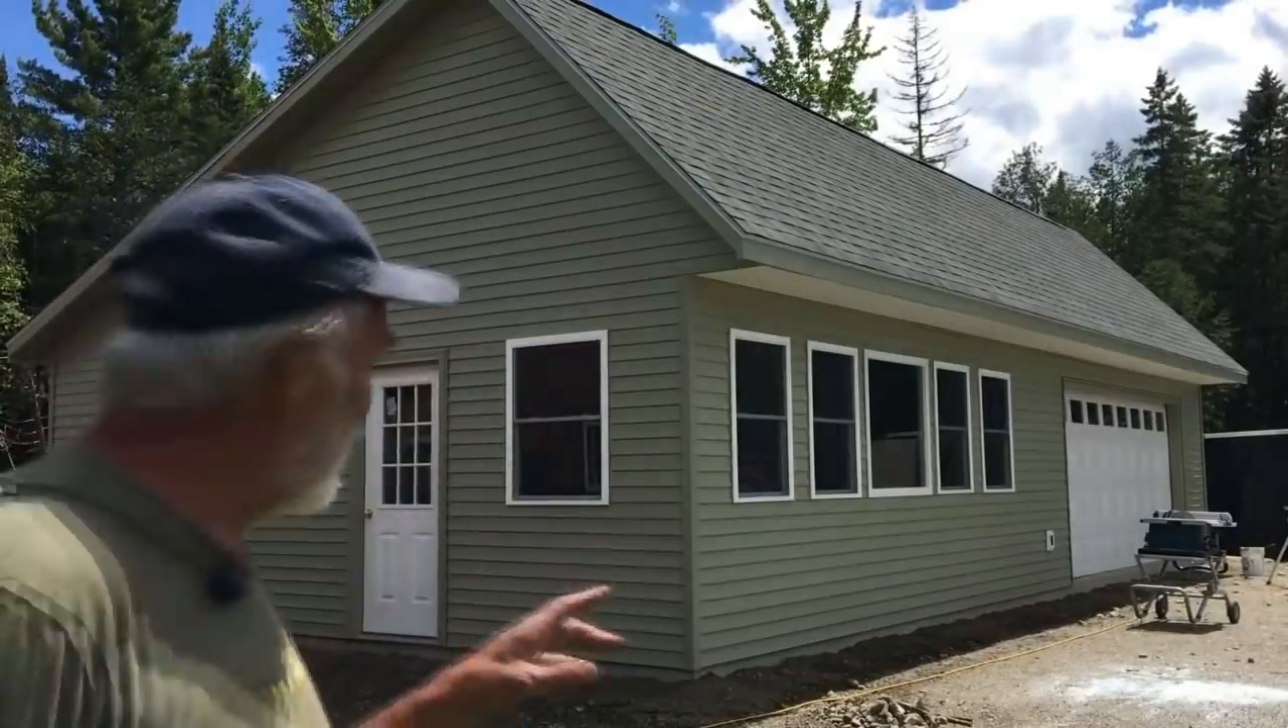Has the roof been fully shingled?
Yes.